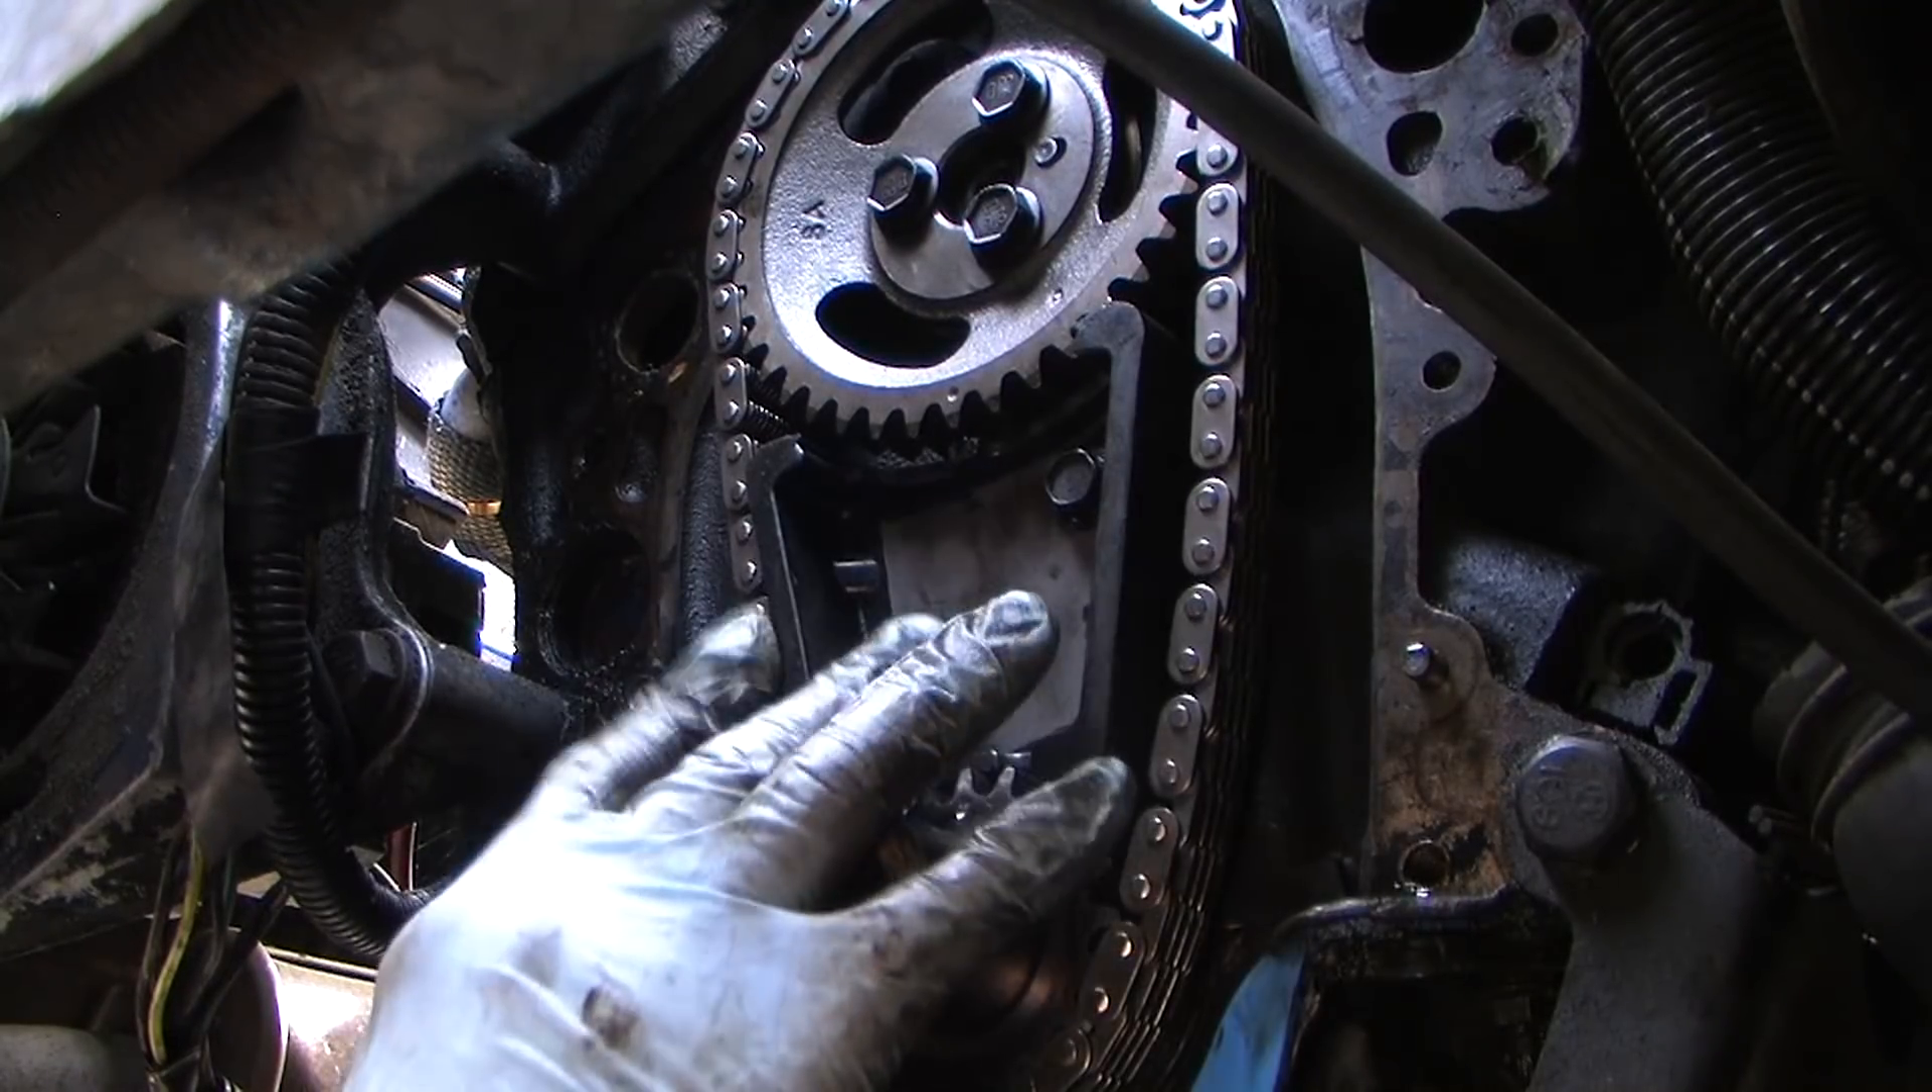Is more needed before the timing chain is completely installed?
No.